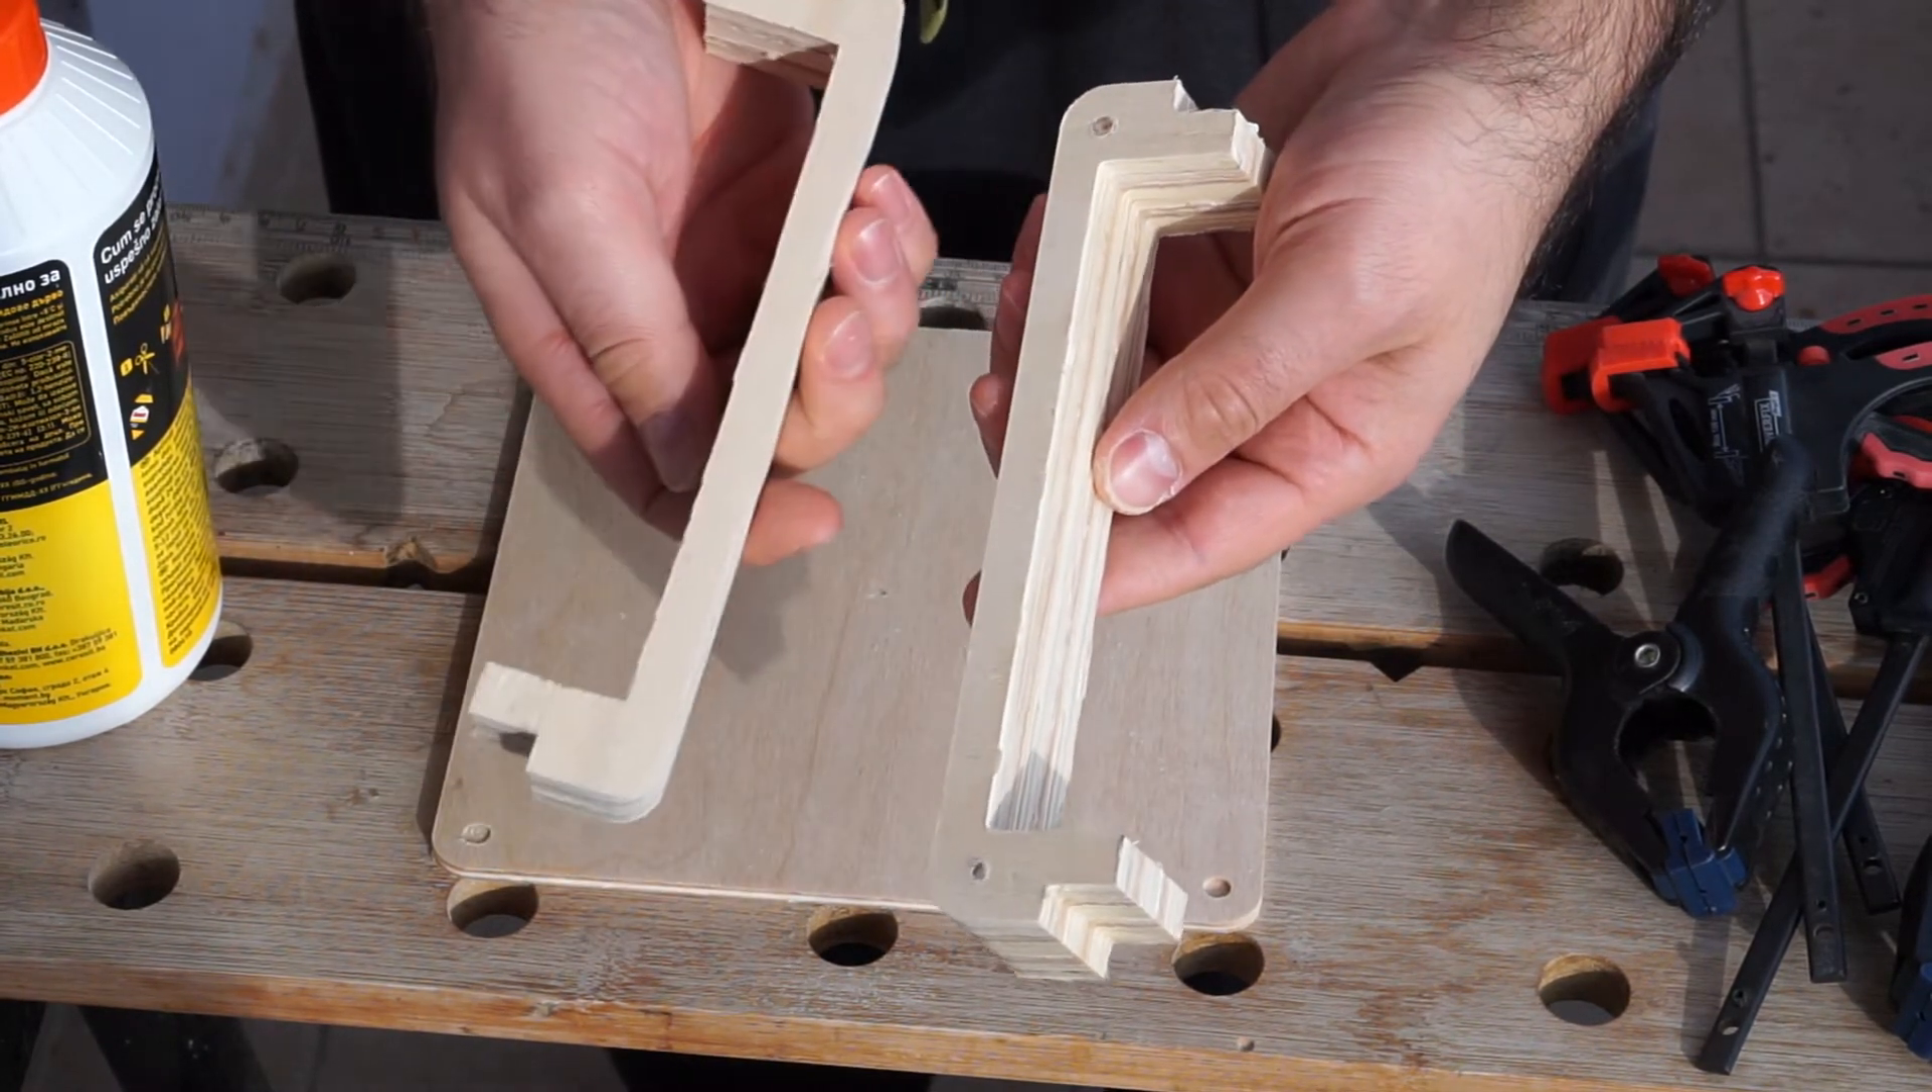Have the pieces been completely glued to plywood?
No.